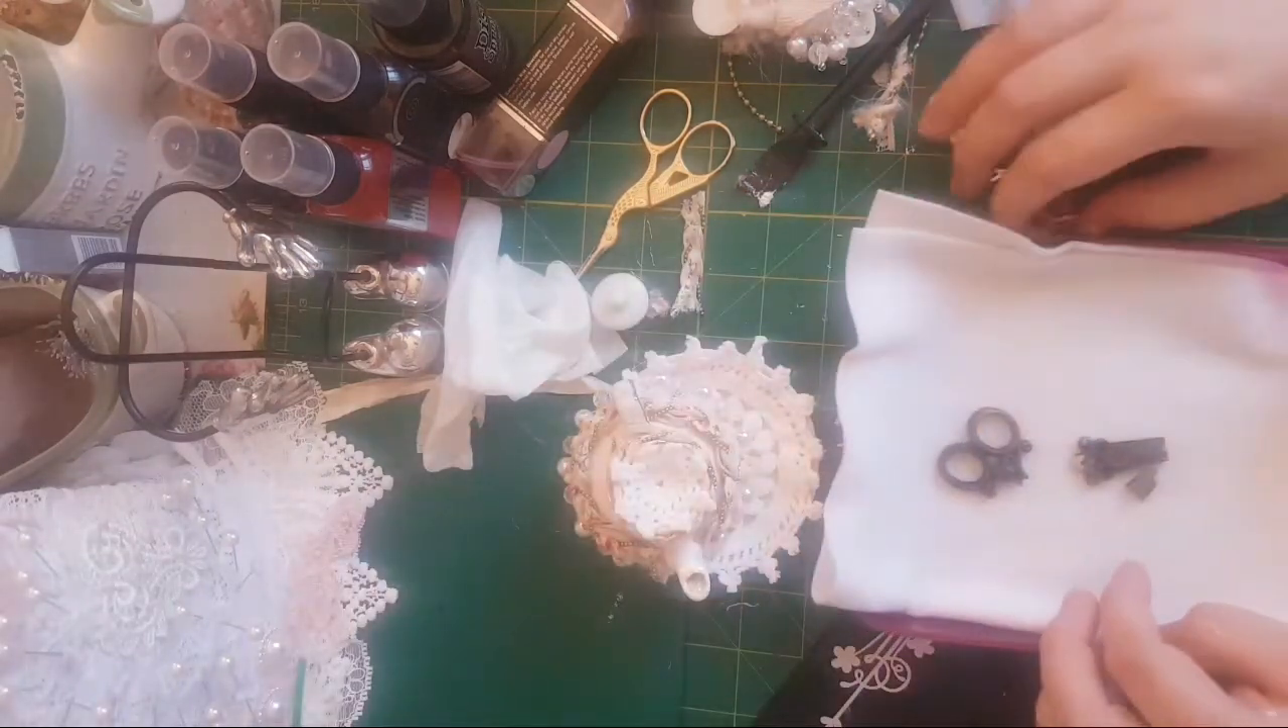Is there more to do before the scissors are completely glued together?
Yes.